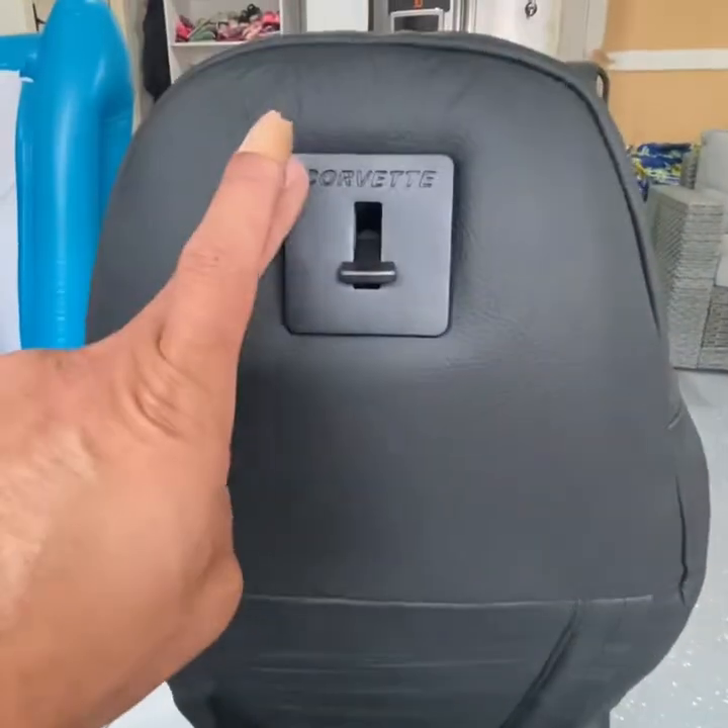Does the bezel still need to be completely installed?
No.